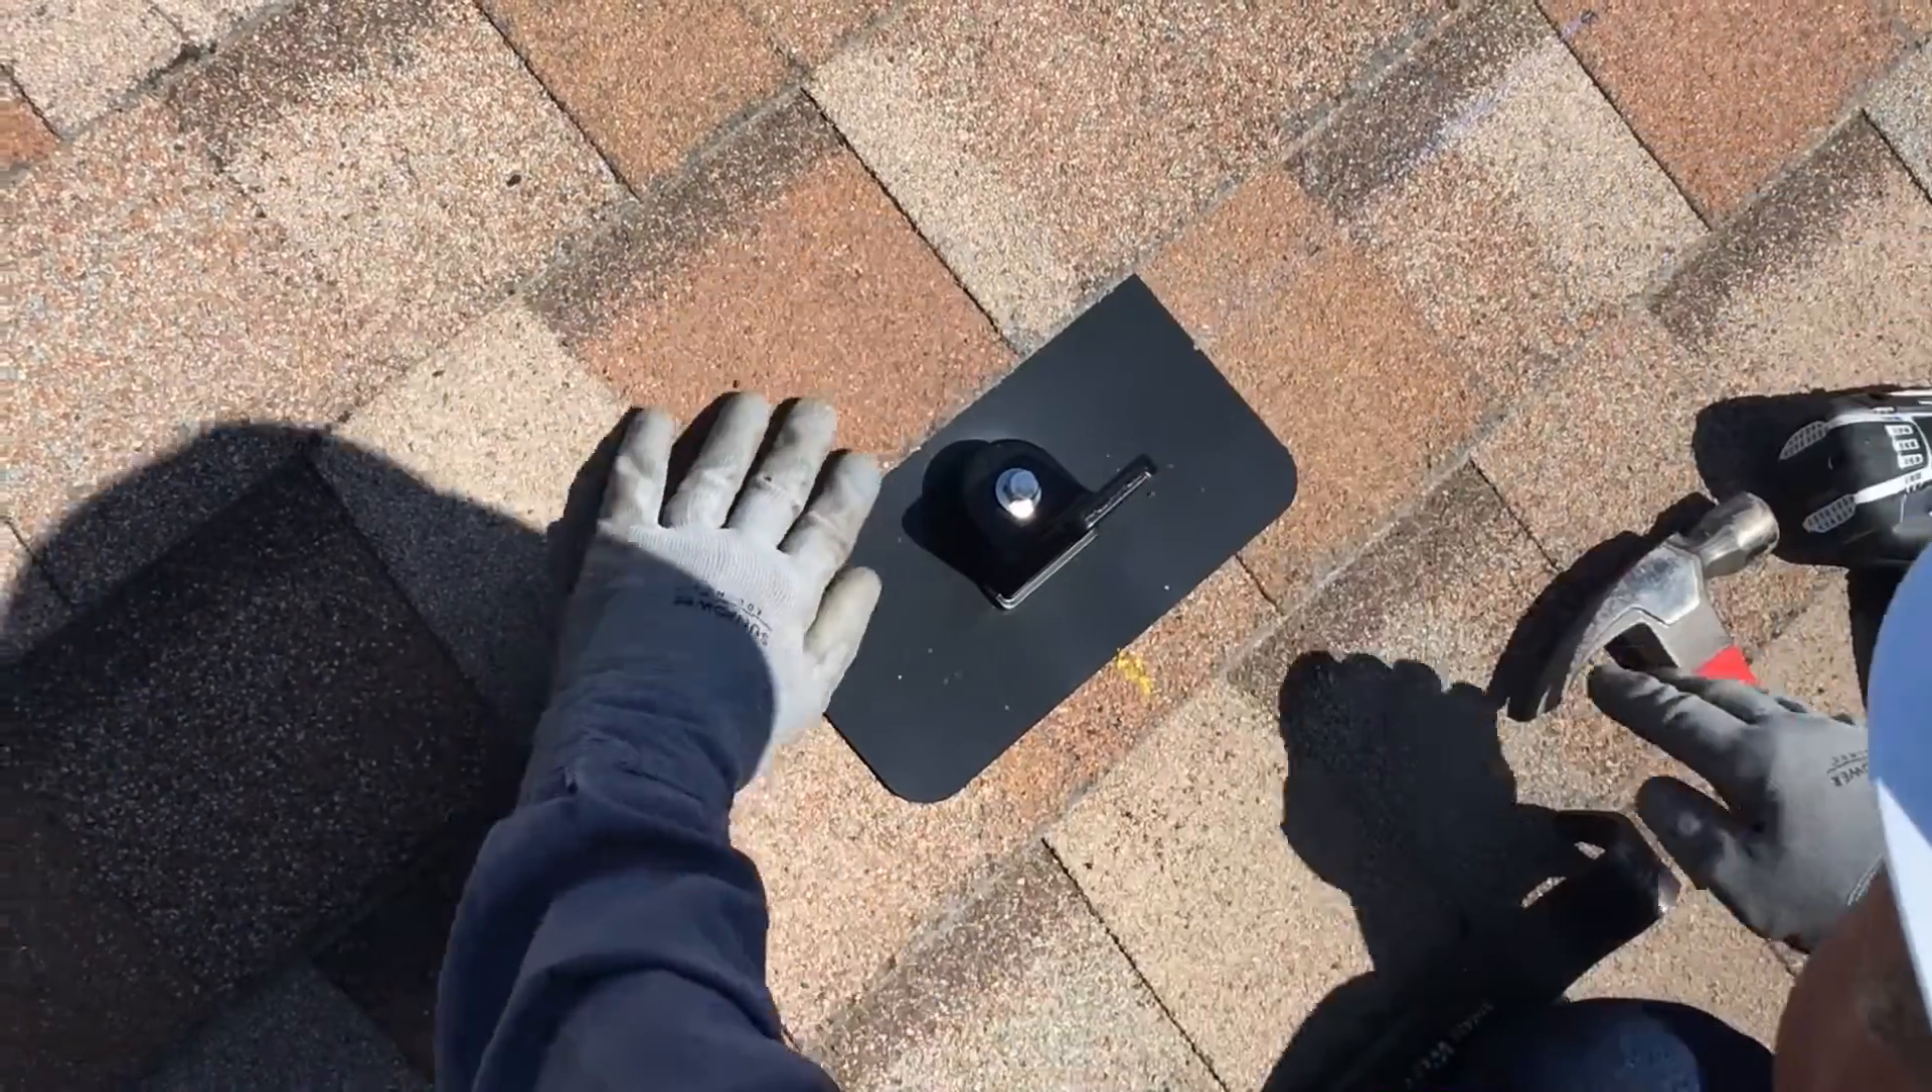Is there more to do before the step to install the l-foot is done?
No.